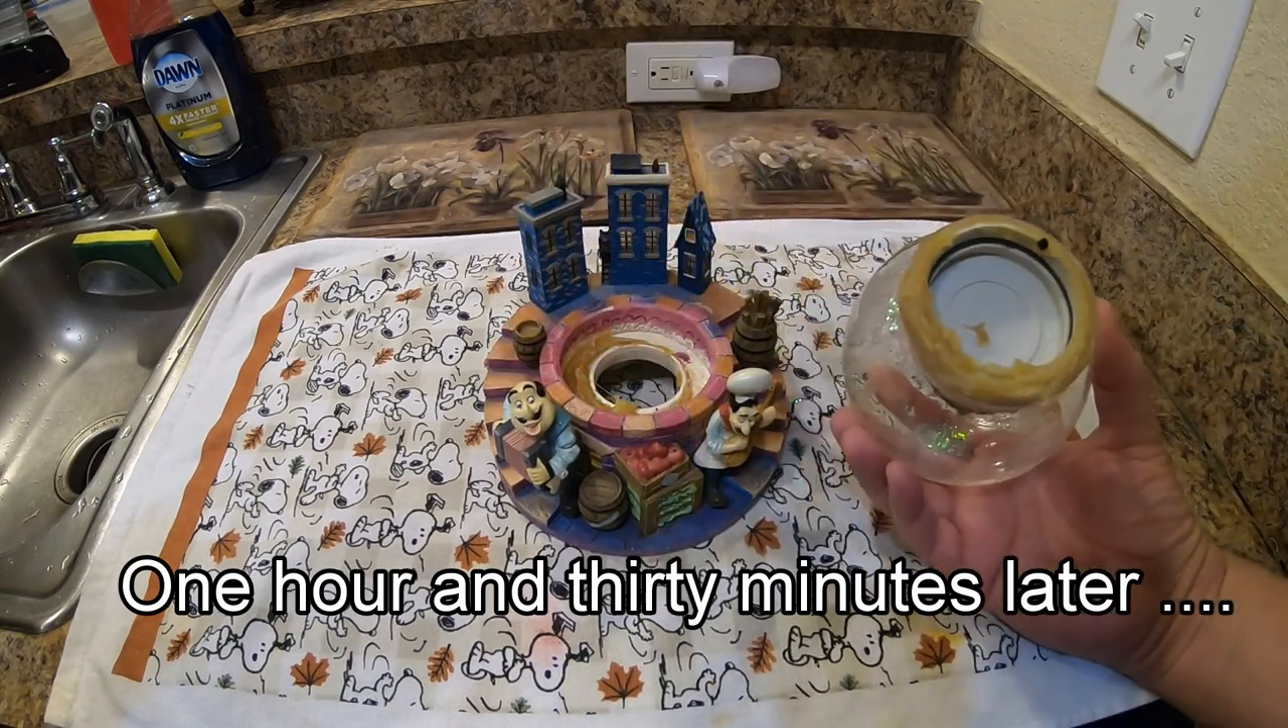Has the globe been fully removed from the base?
Yes.